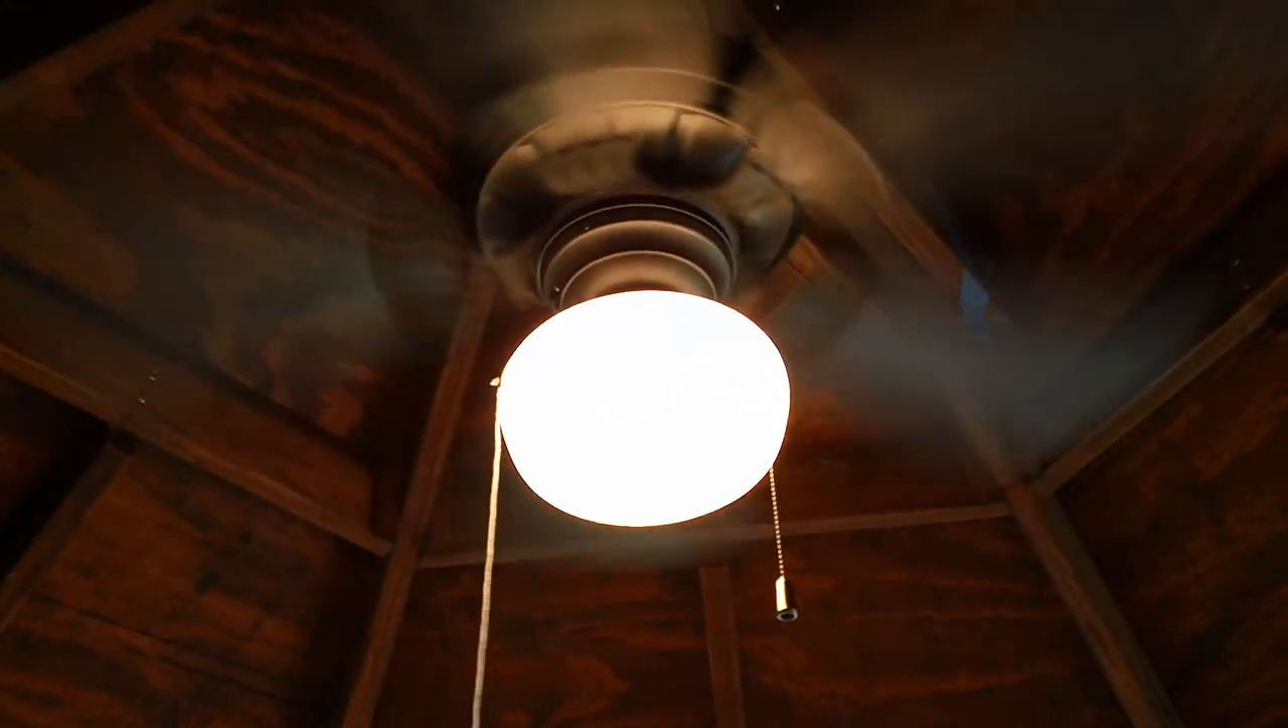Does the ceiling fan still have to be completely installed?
No.